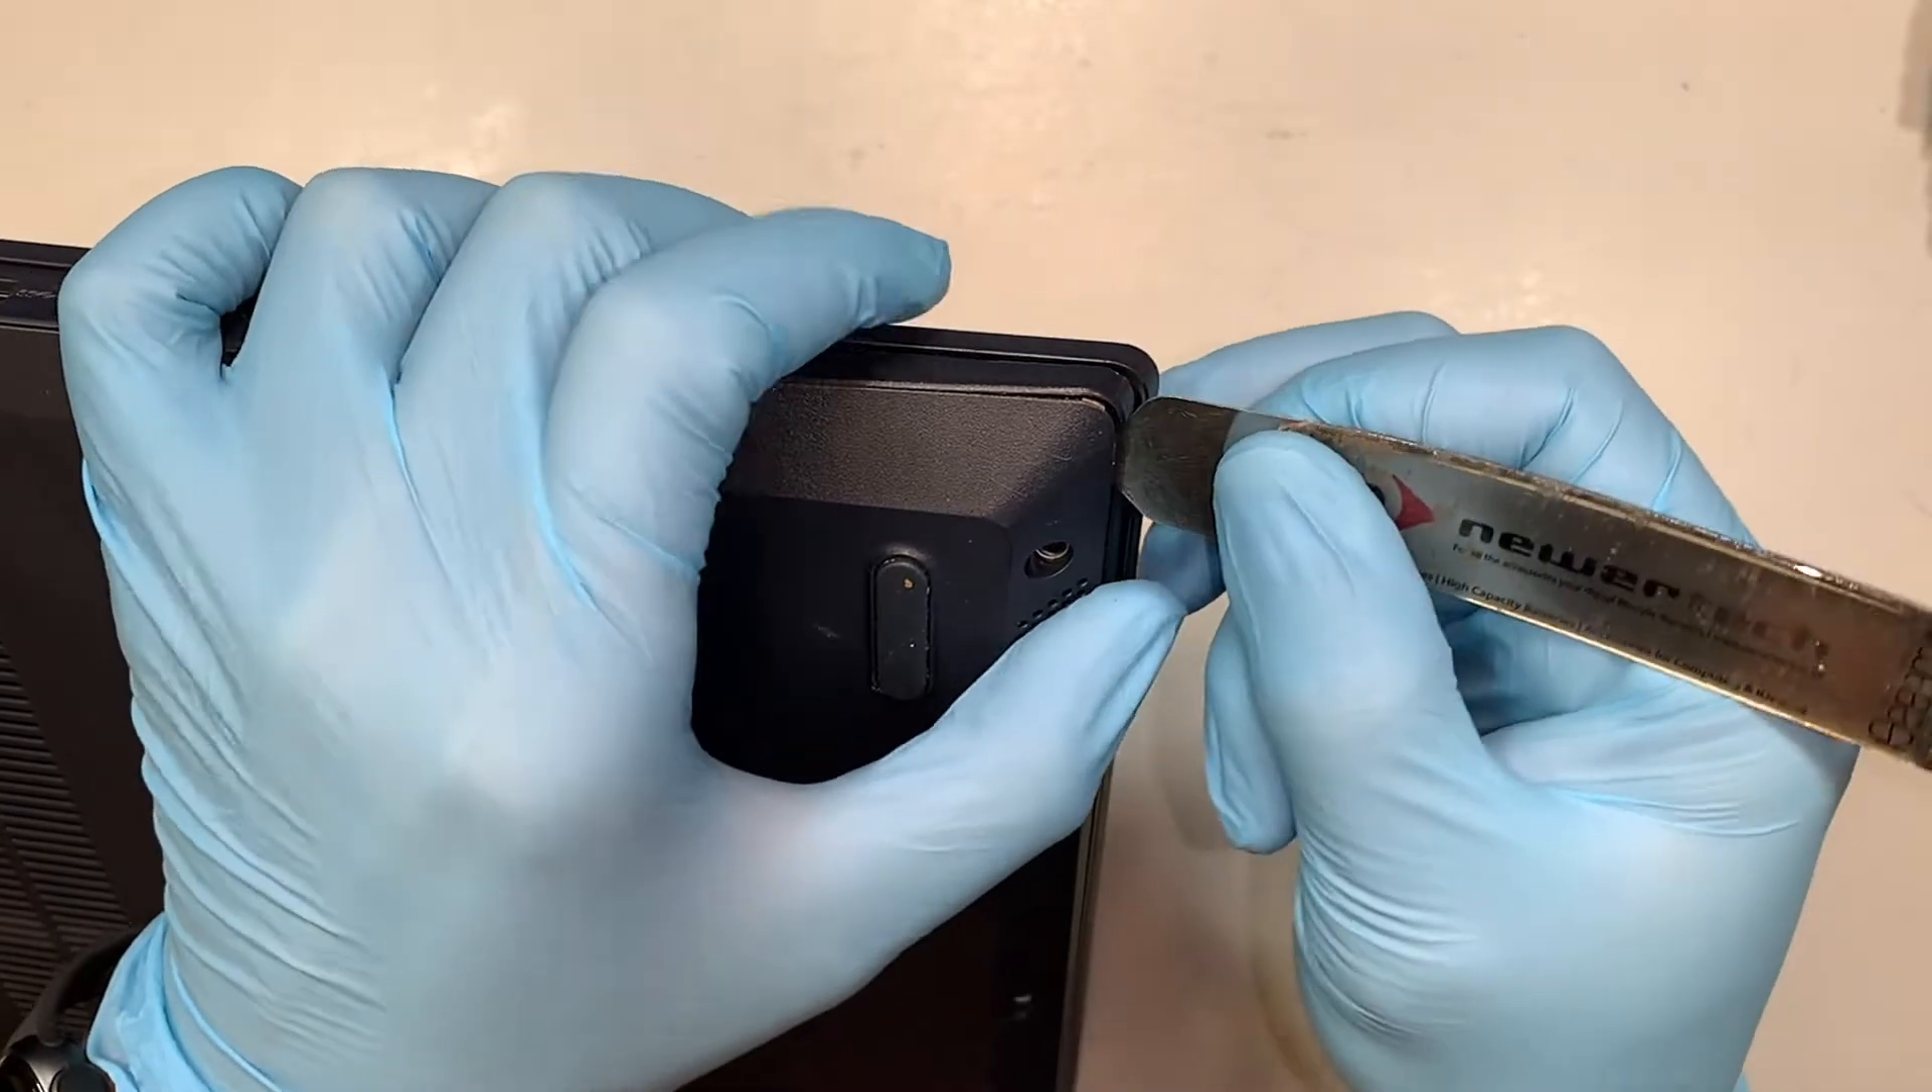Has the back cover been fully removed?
No.